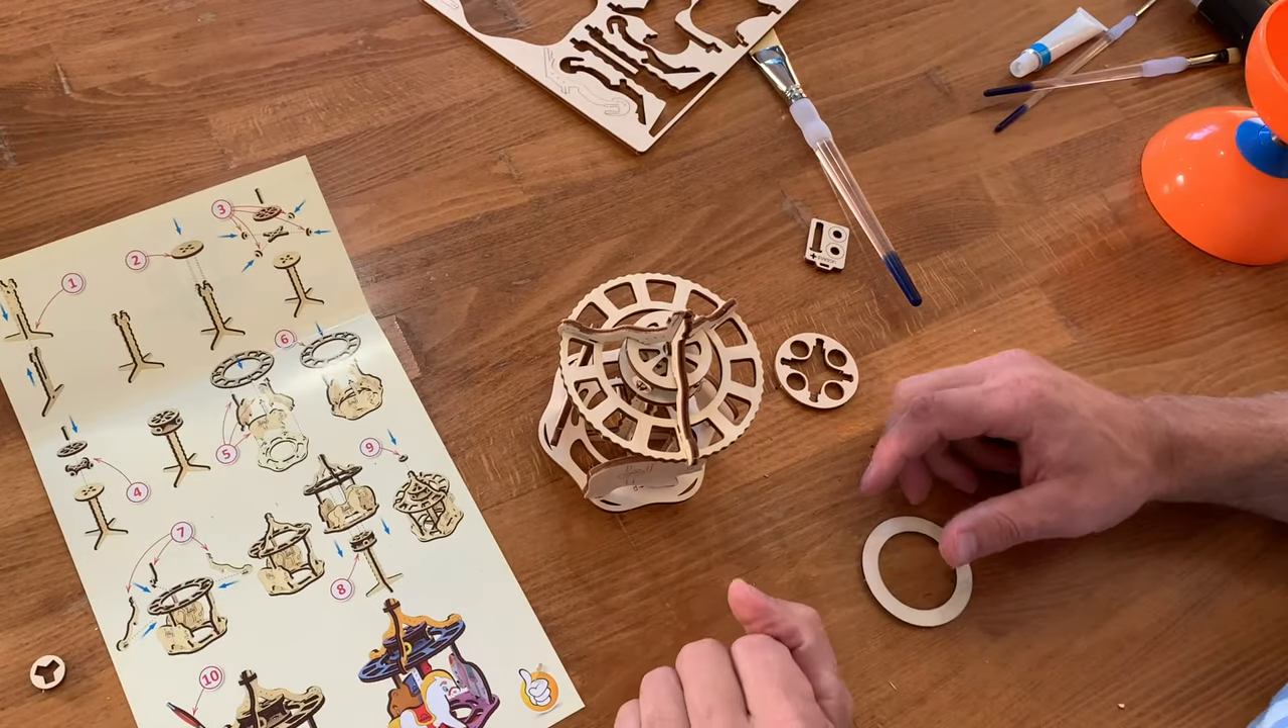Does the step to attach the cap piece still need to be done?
Yes.